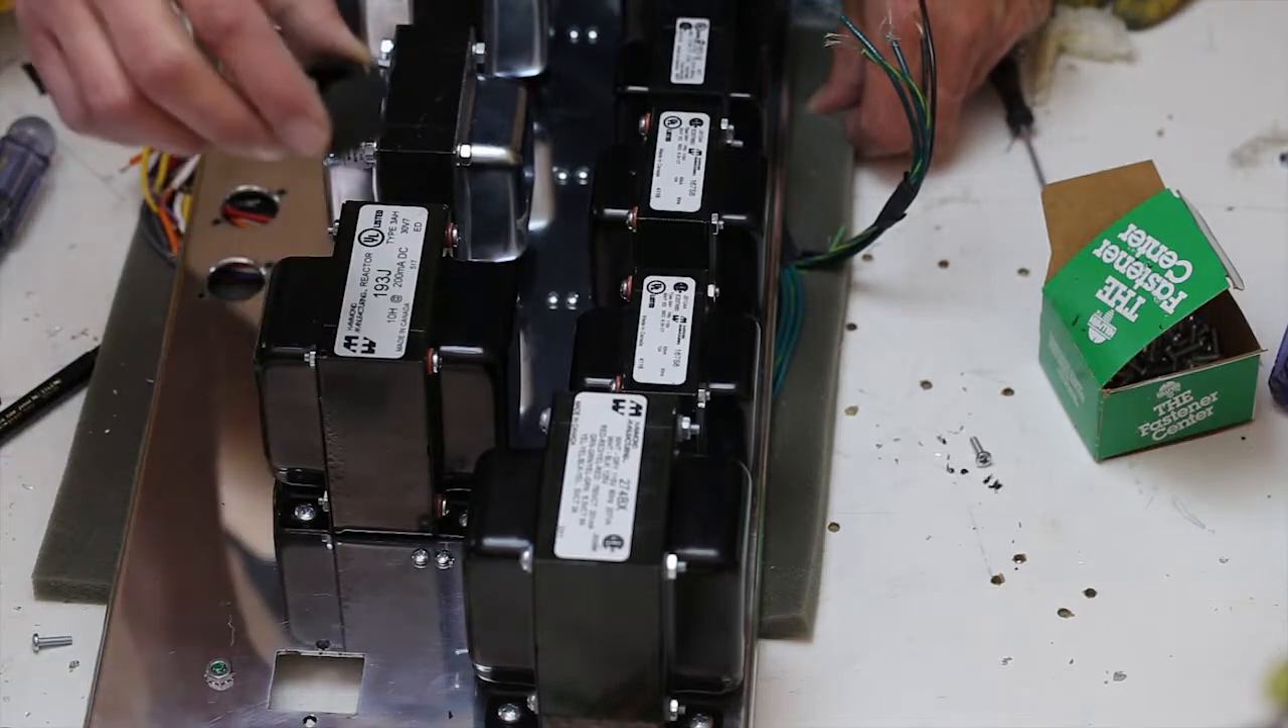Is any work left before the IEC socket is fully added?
Yes.